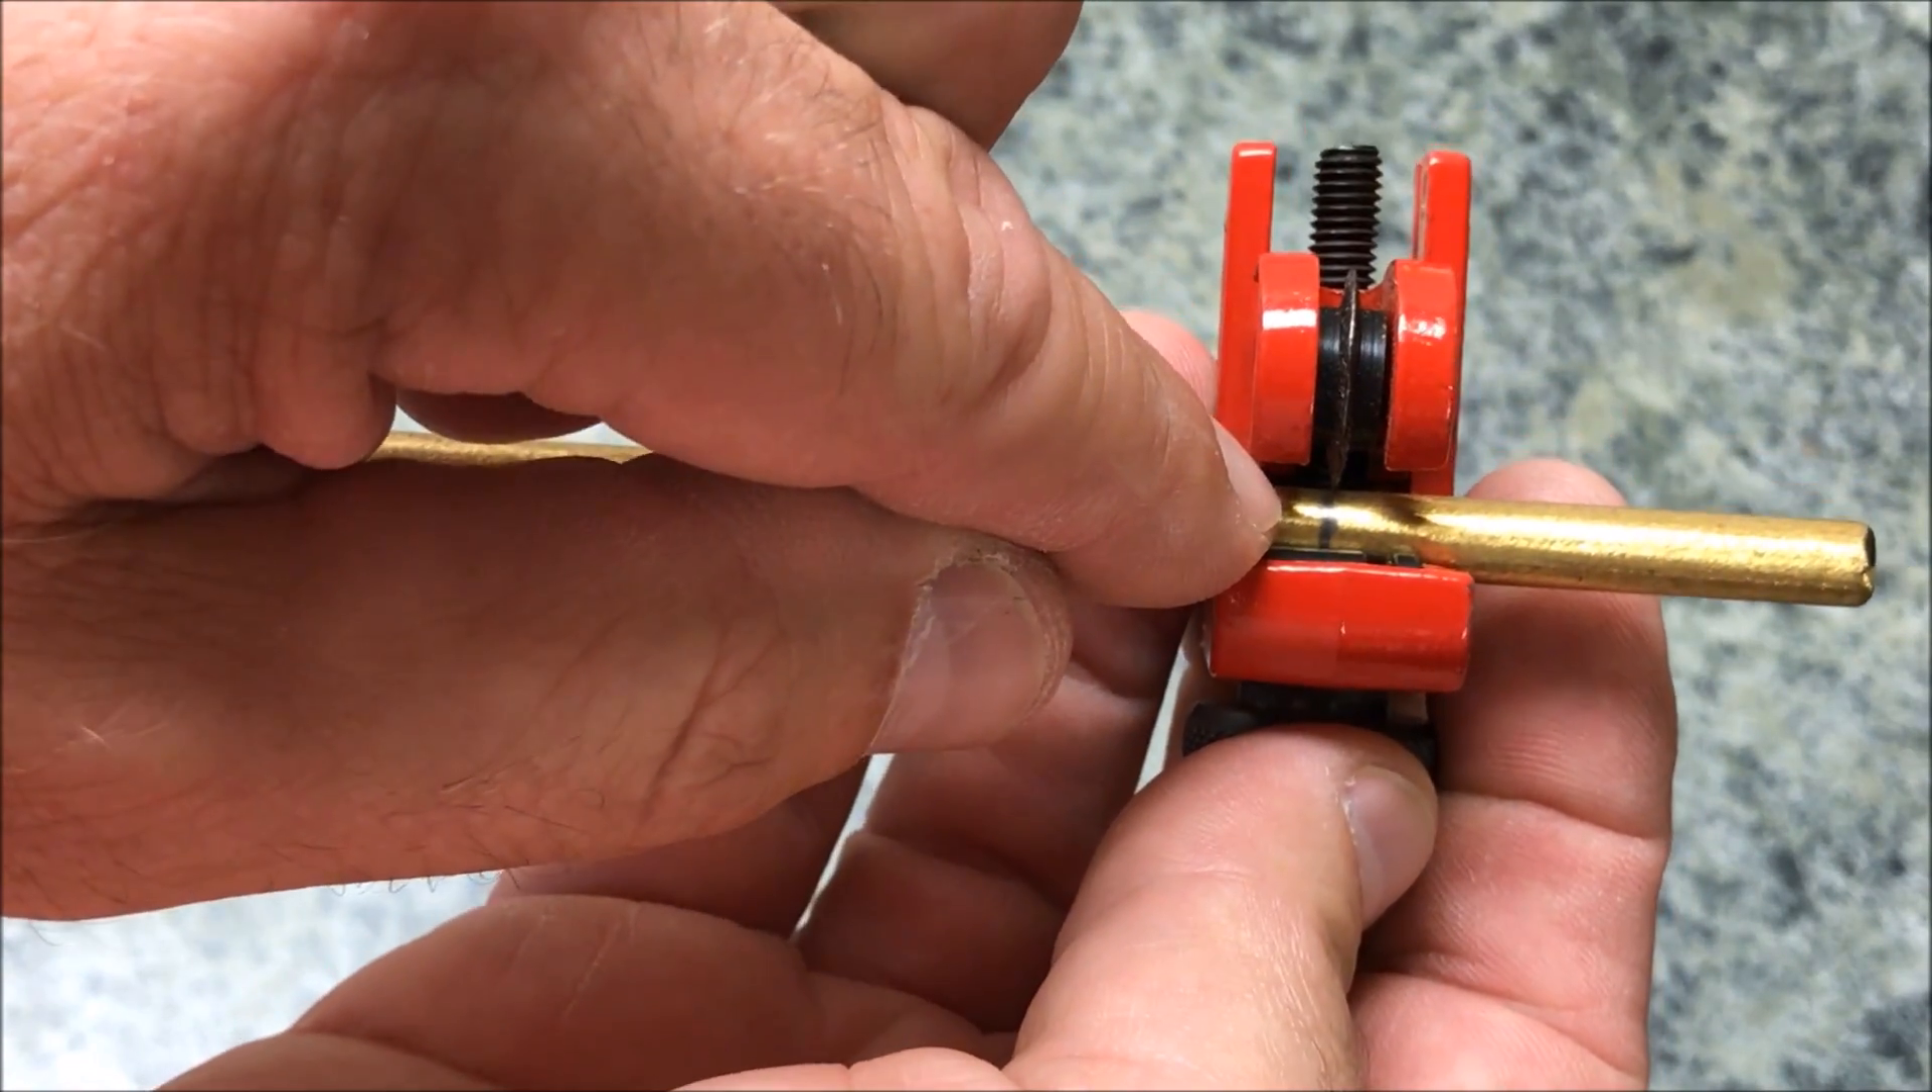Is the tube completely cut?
No.